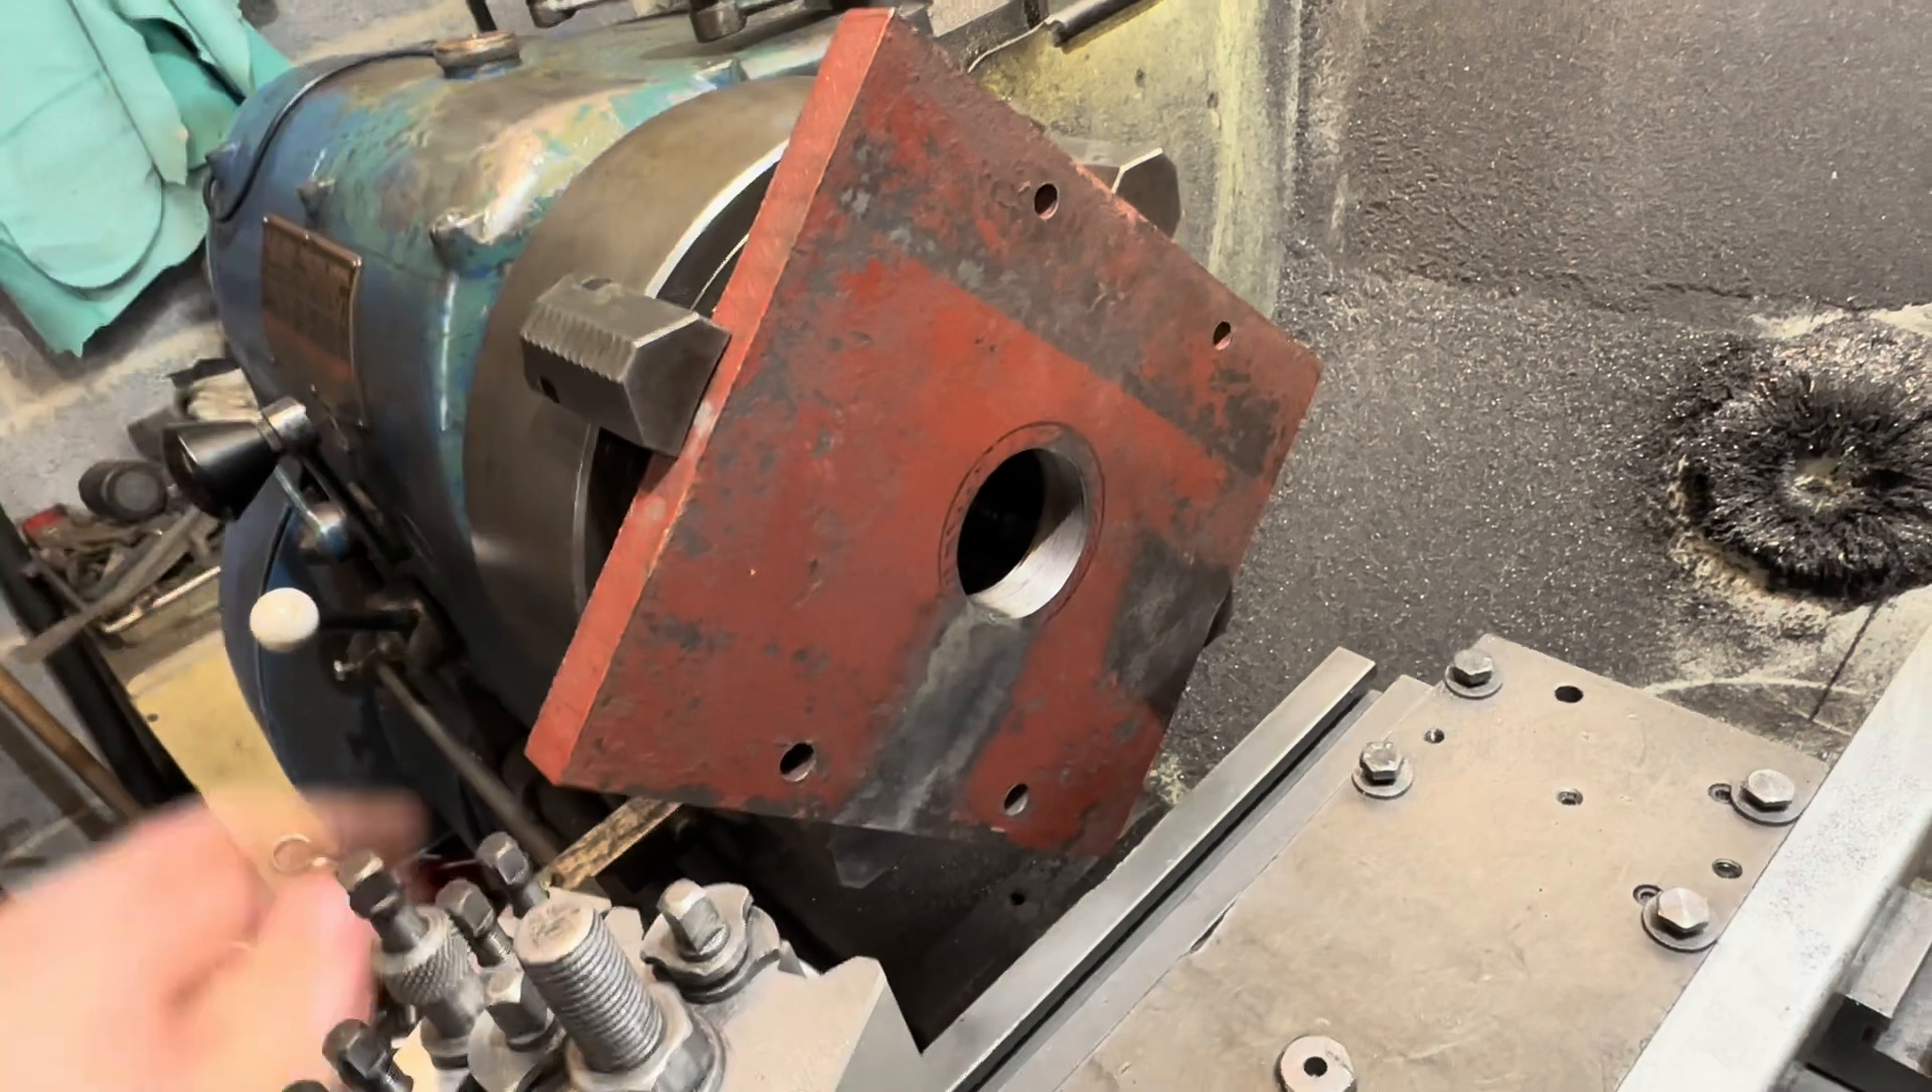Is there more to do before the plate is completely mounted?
No.